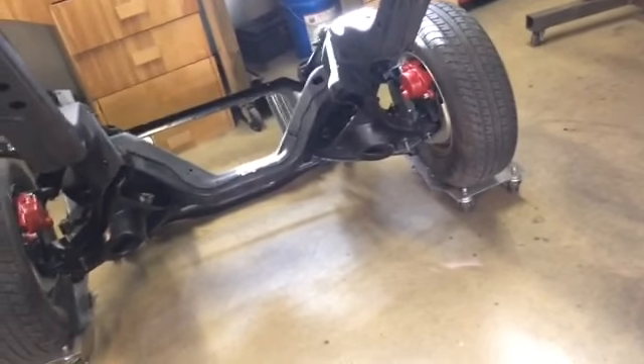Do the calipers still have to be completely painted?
No.